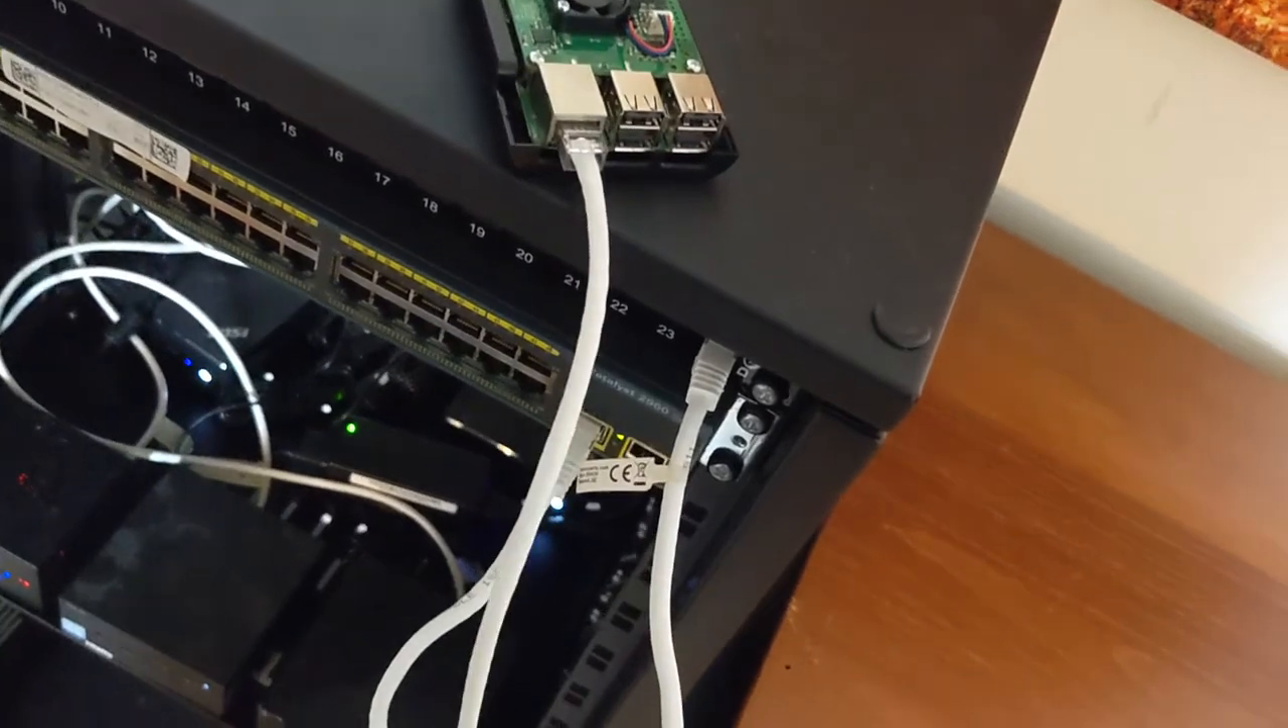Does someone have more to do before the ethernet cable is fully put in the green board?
No.